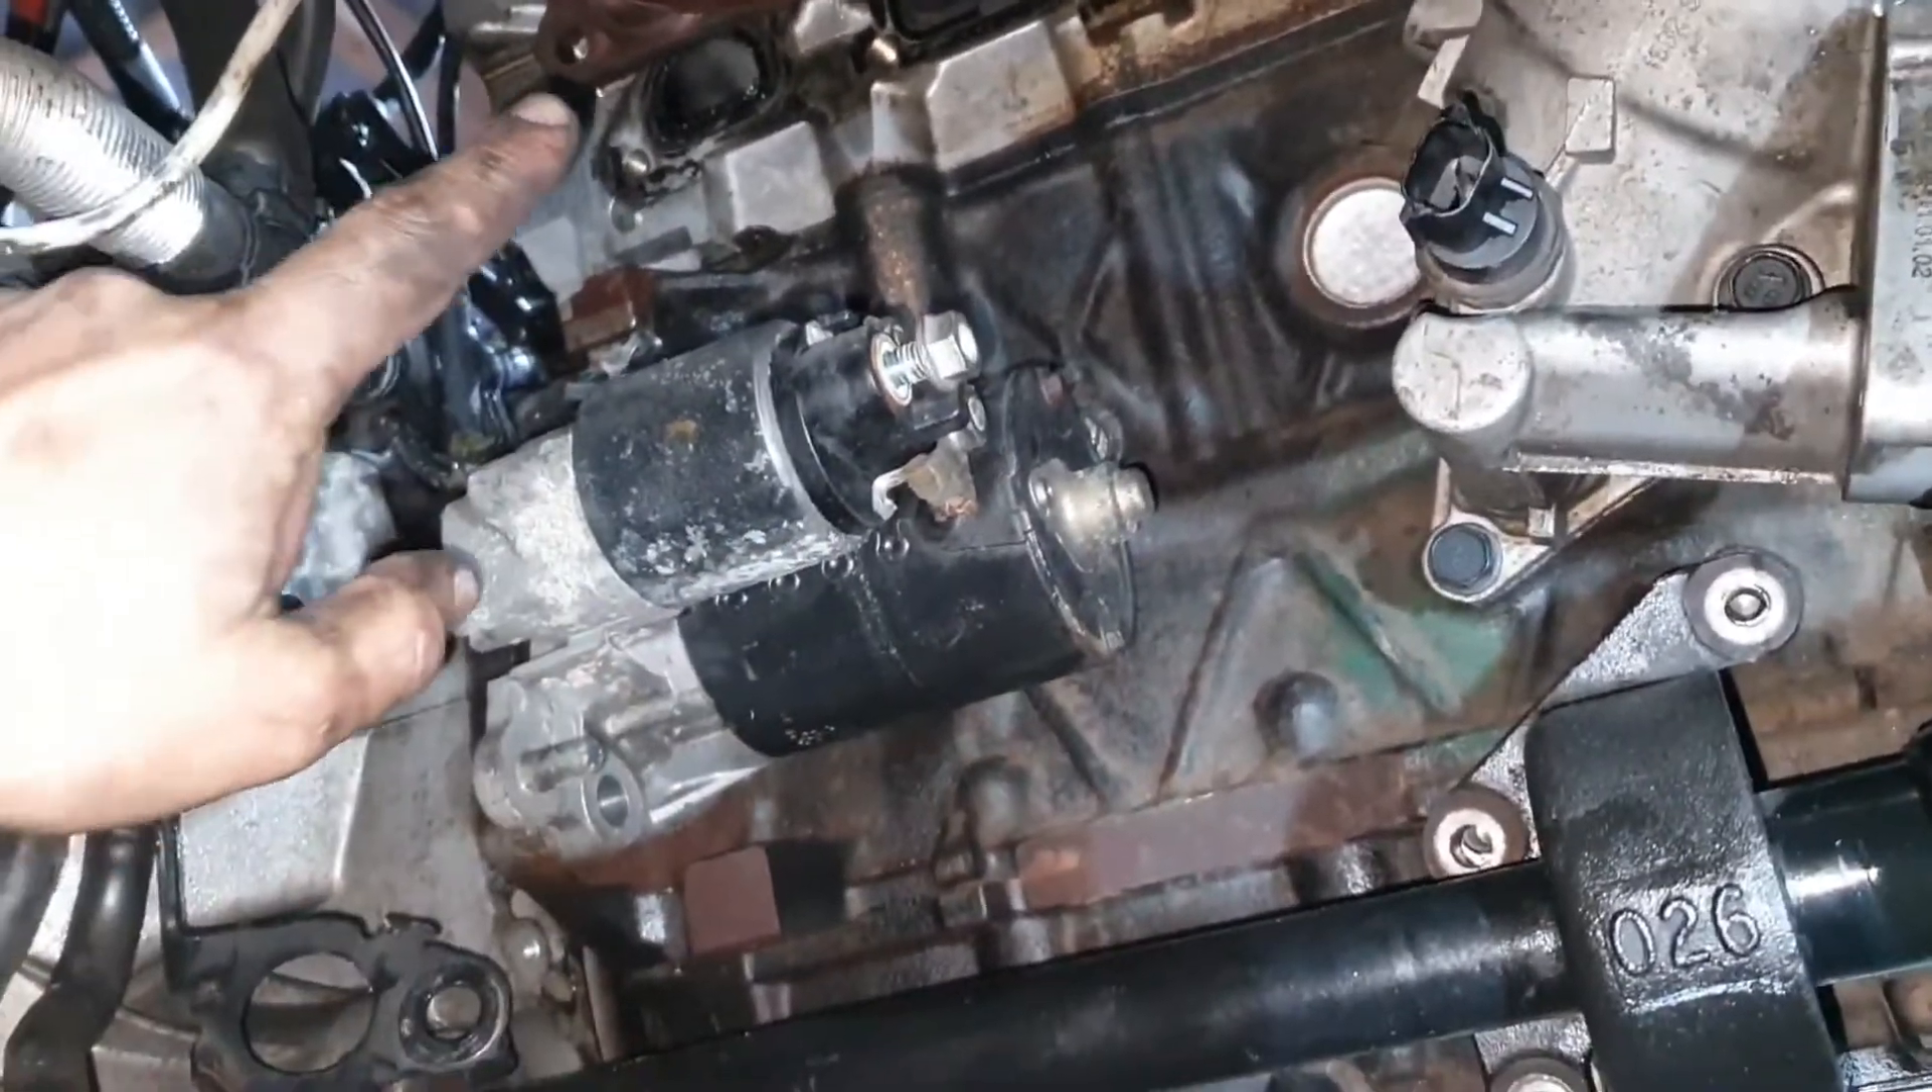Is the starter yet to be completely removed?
Yes.